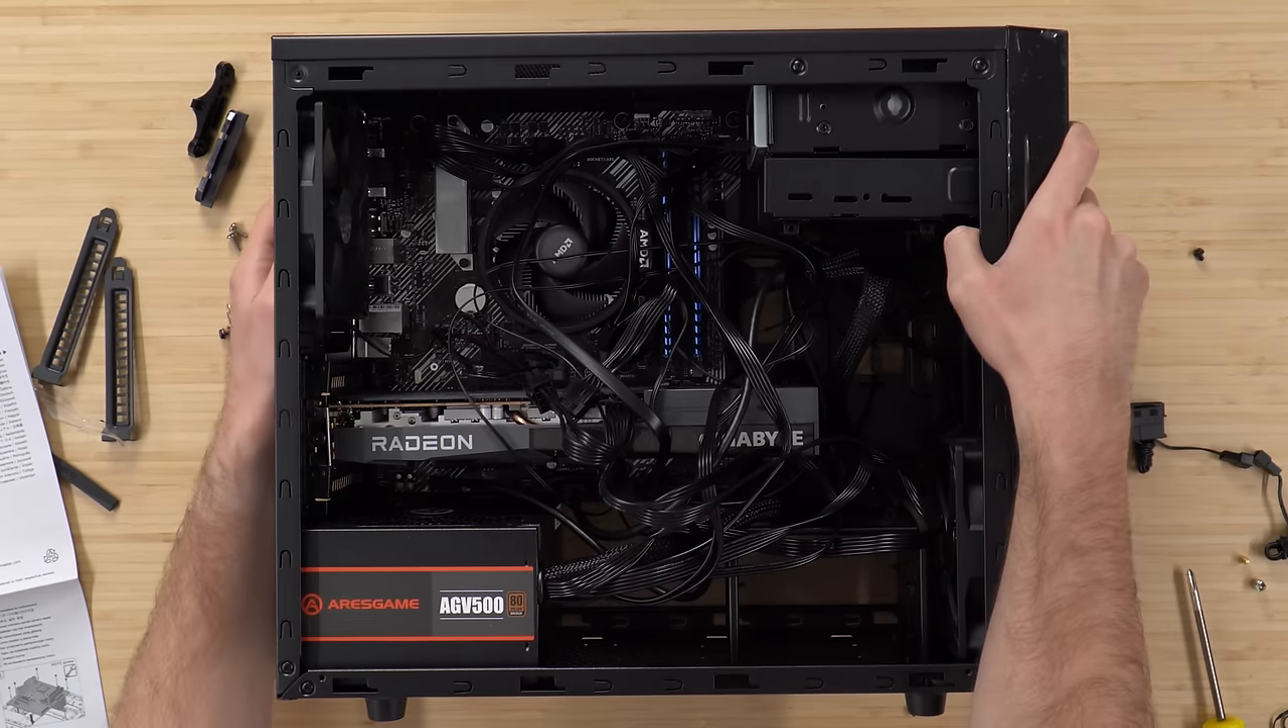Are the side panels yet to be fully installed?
Yes.